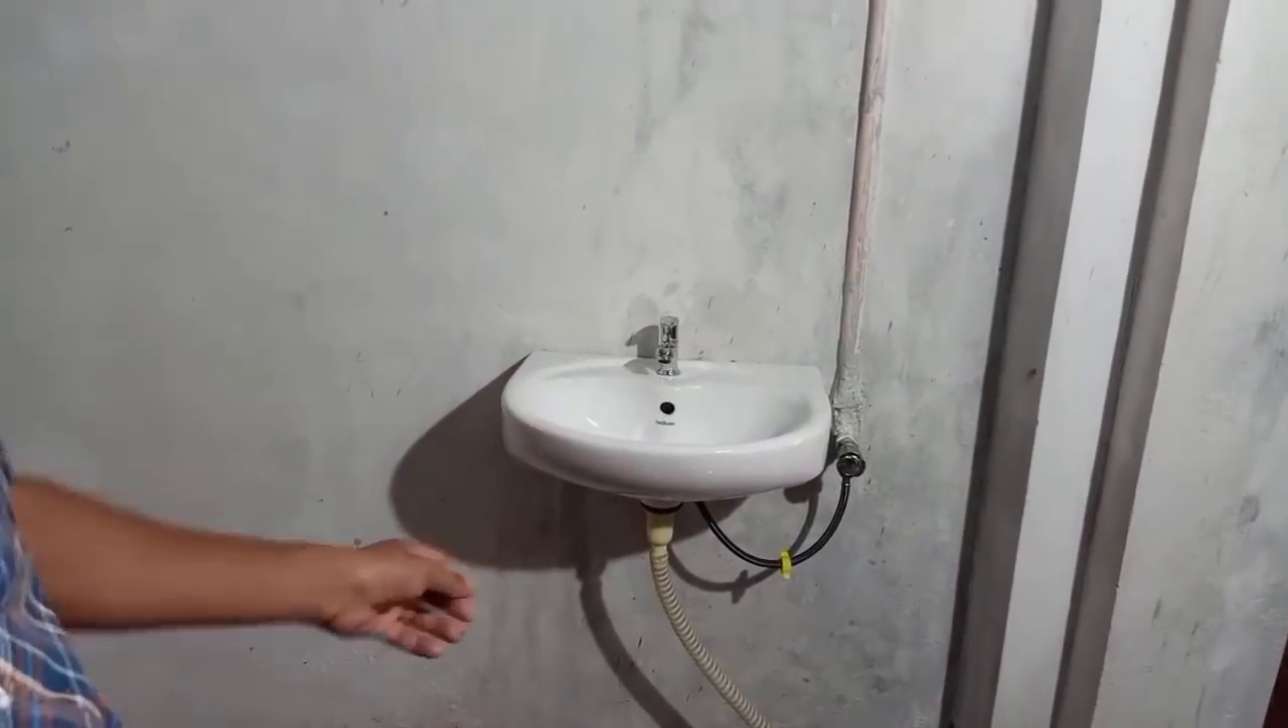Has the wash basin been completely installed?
Yes.